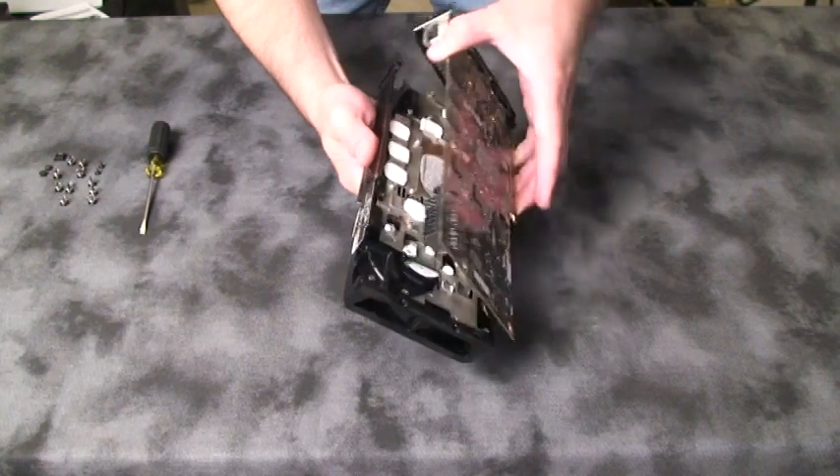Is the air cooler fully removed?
No.